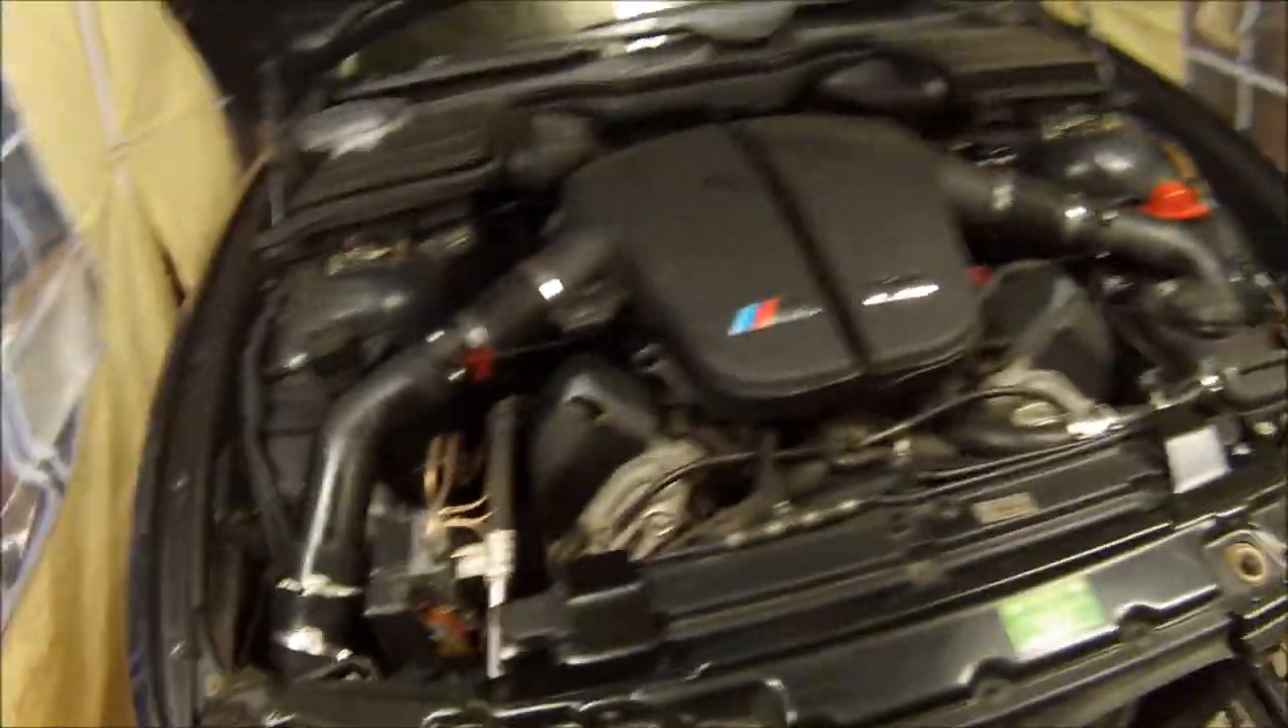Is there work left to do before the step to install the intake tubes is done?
No.